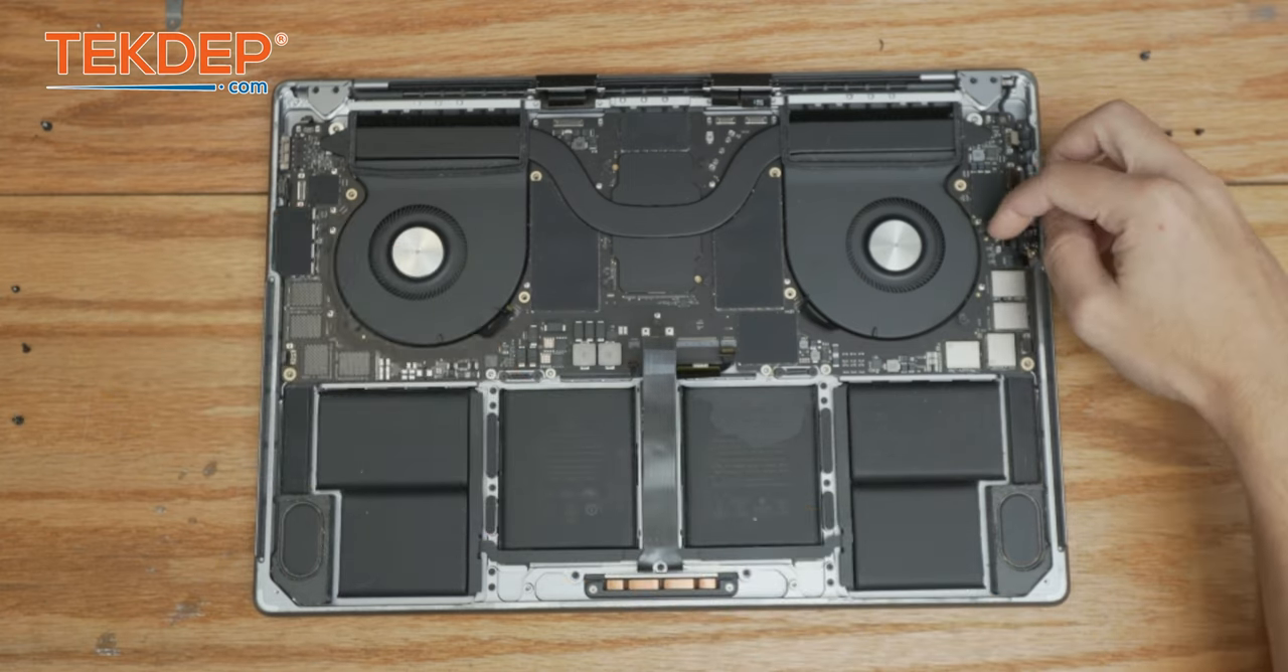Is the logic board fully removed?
No.